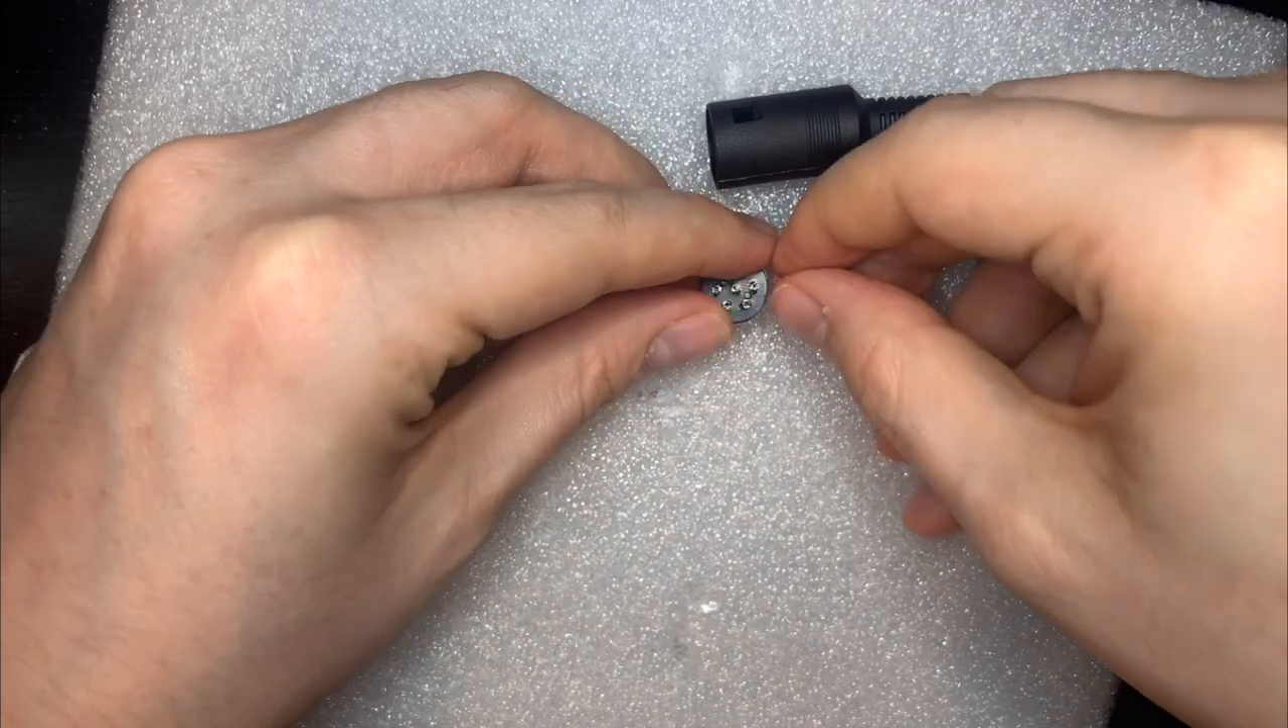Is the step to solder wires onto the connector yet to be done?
Yes.